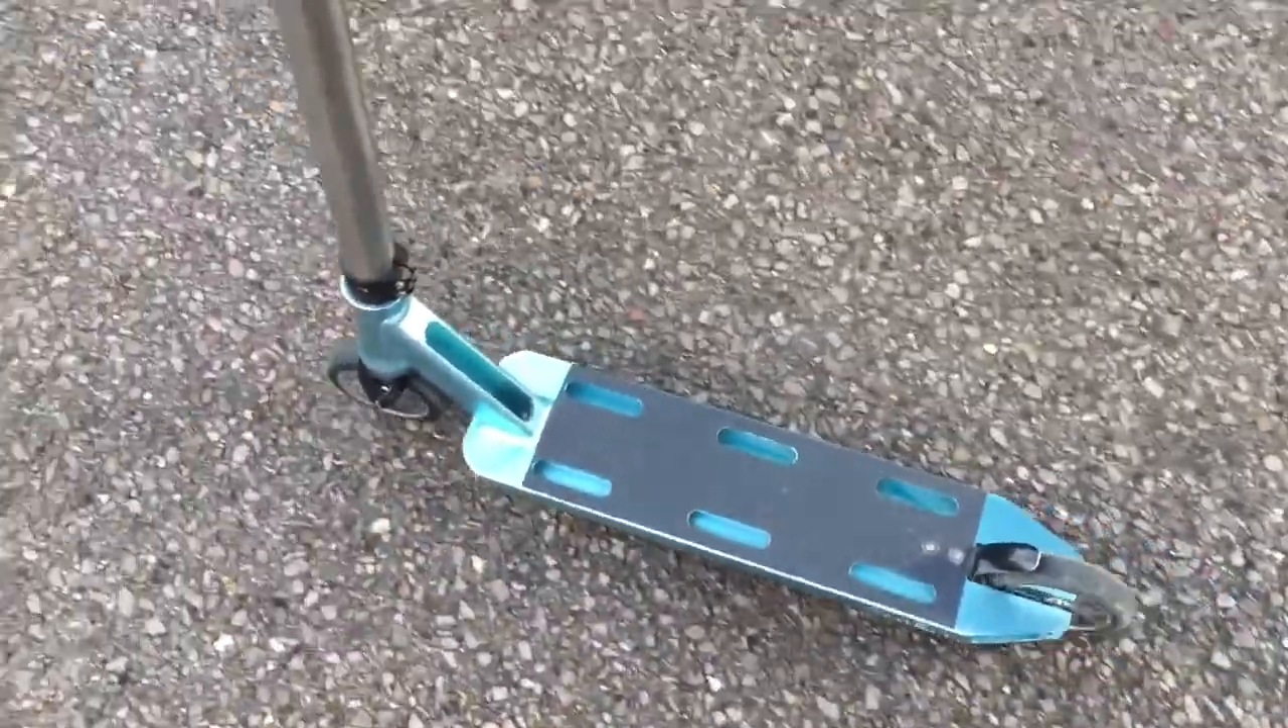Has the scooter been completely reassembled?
Yes.